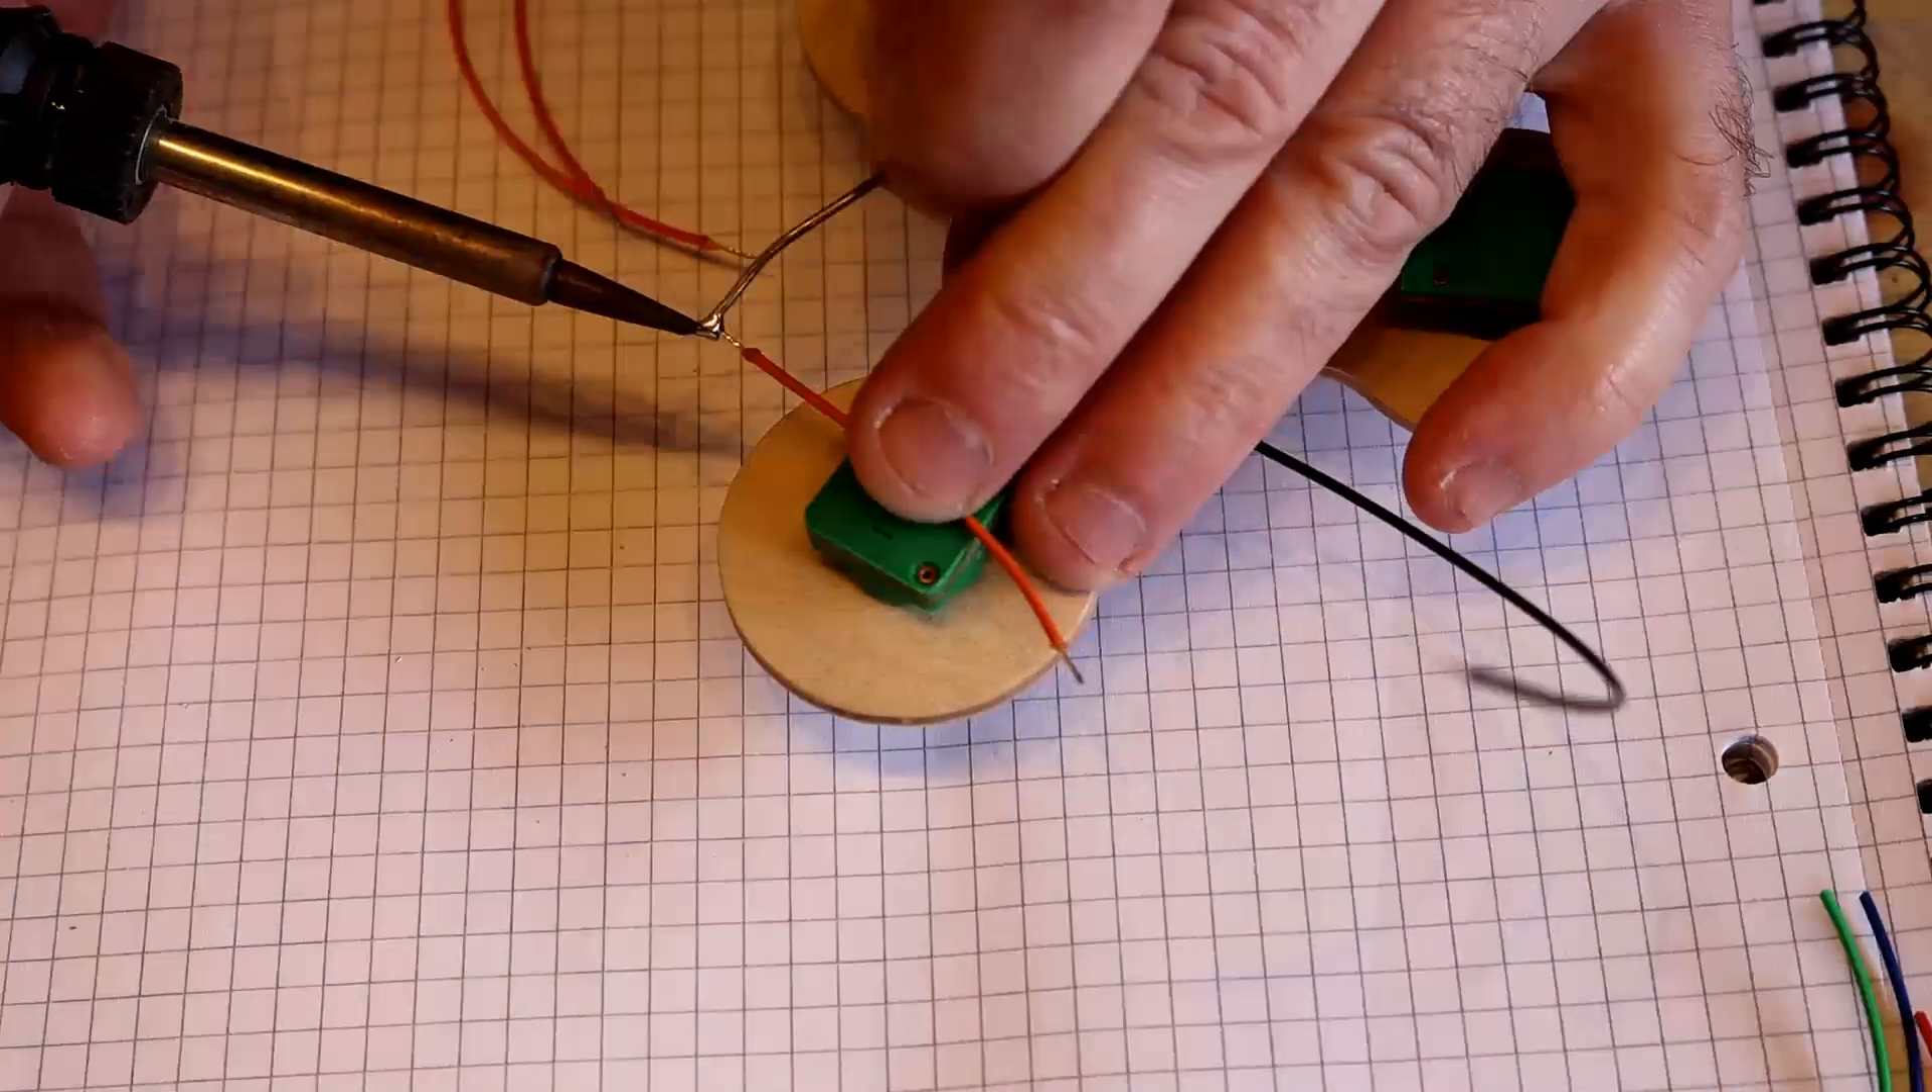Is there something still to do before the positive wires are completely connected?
Yes.